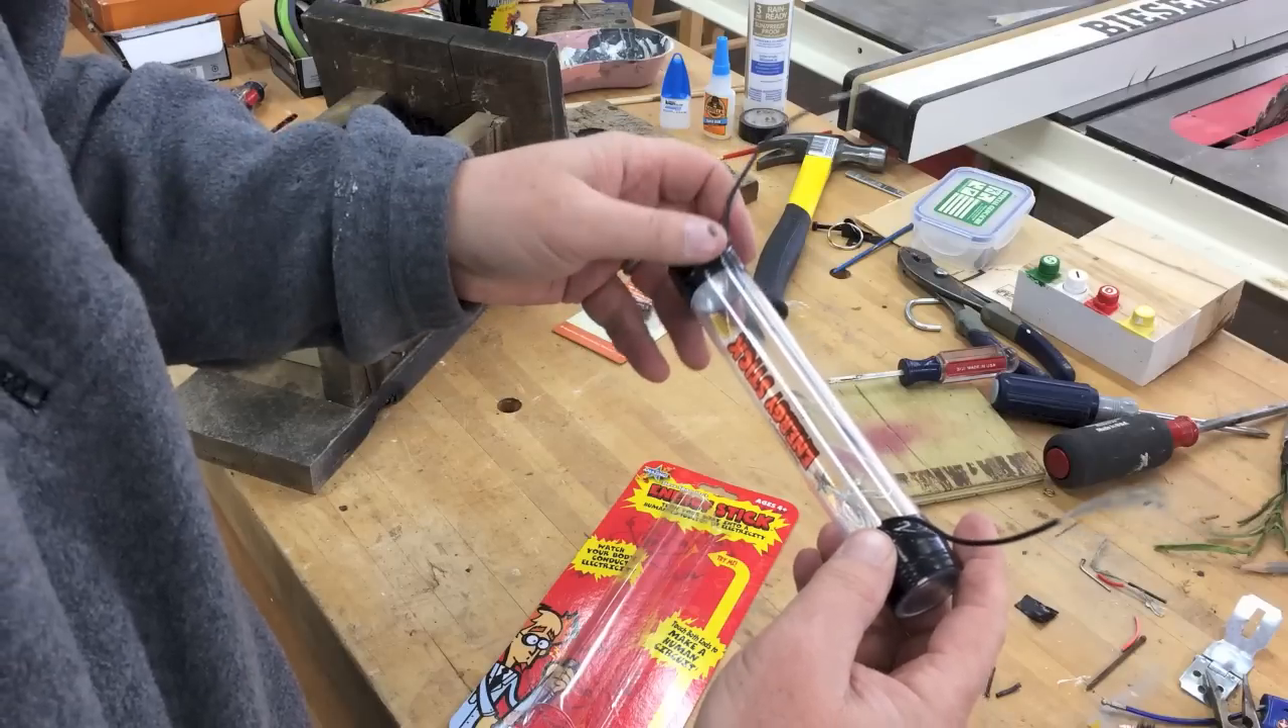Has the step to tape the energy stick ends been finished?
Yes.